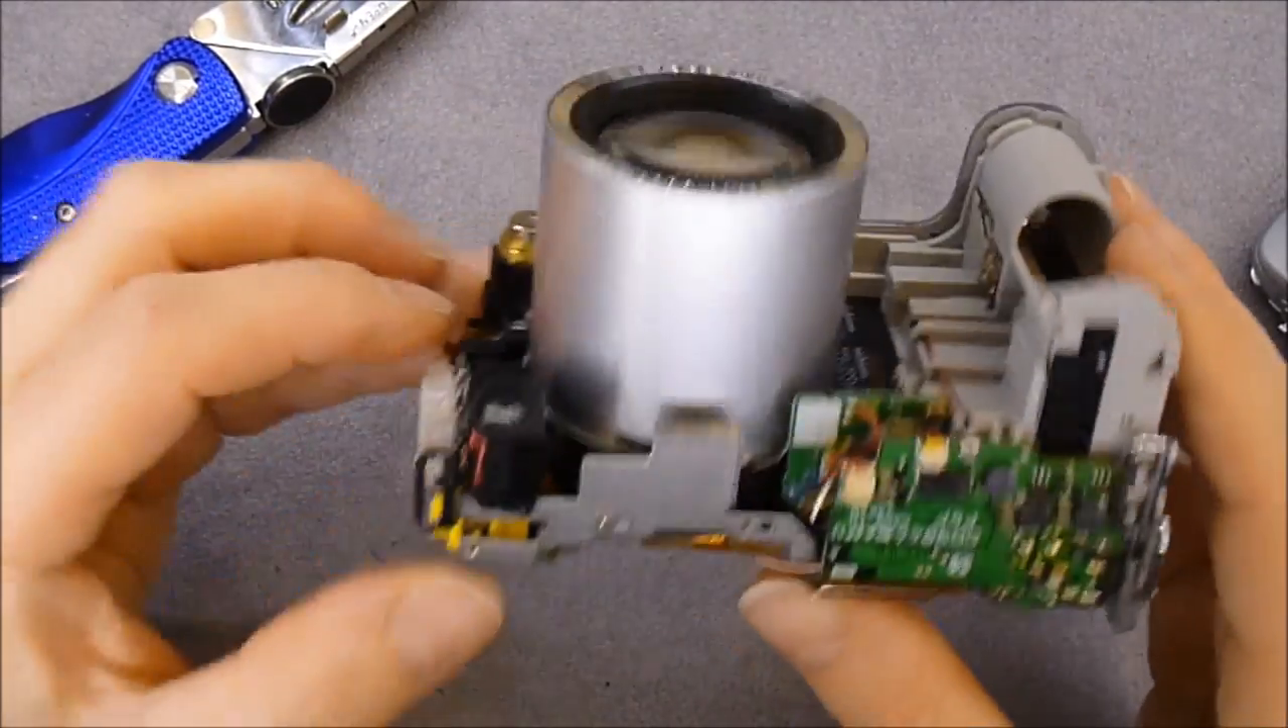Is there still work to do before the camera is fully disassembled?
Yes.